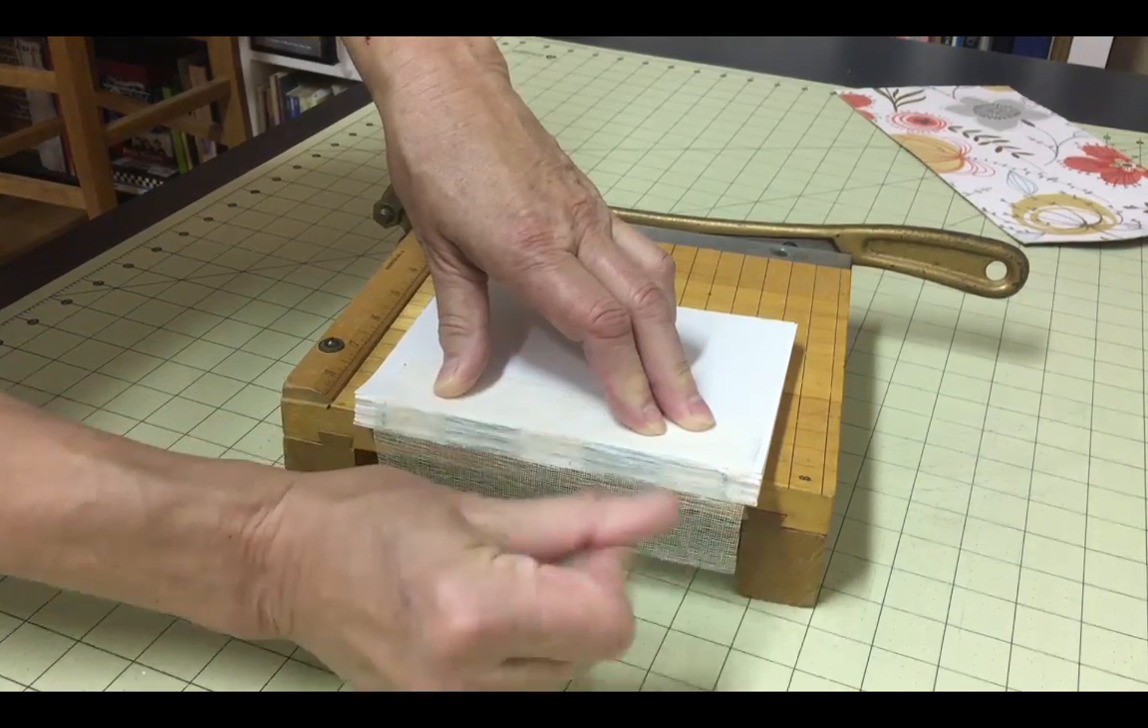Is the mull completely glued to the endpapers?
No.